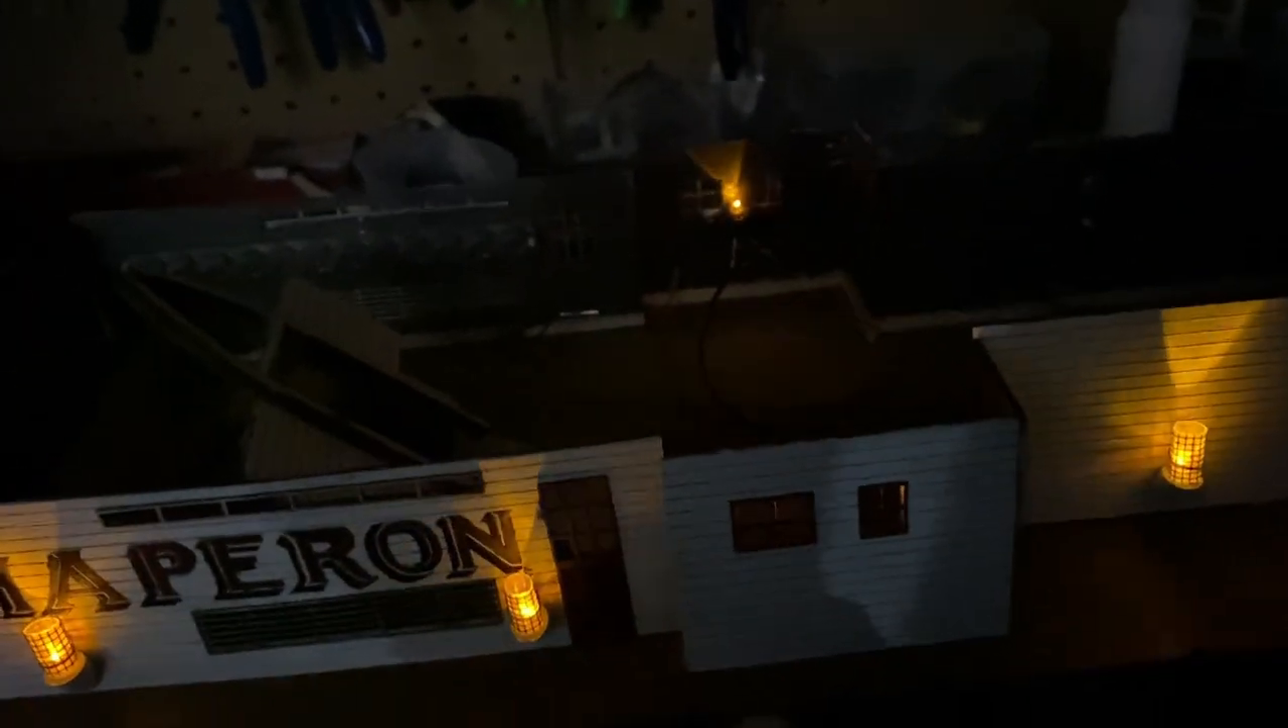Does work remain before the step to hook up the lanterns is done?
No.